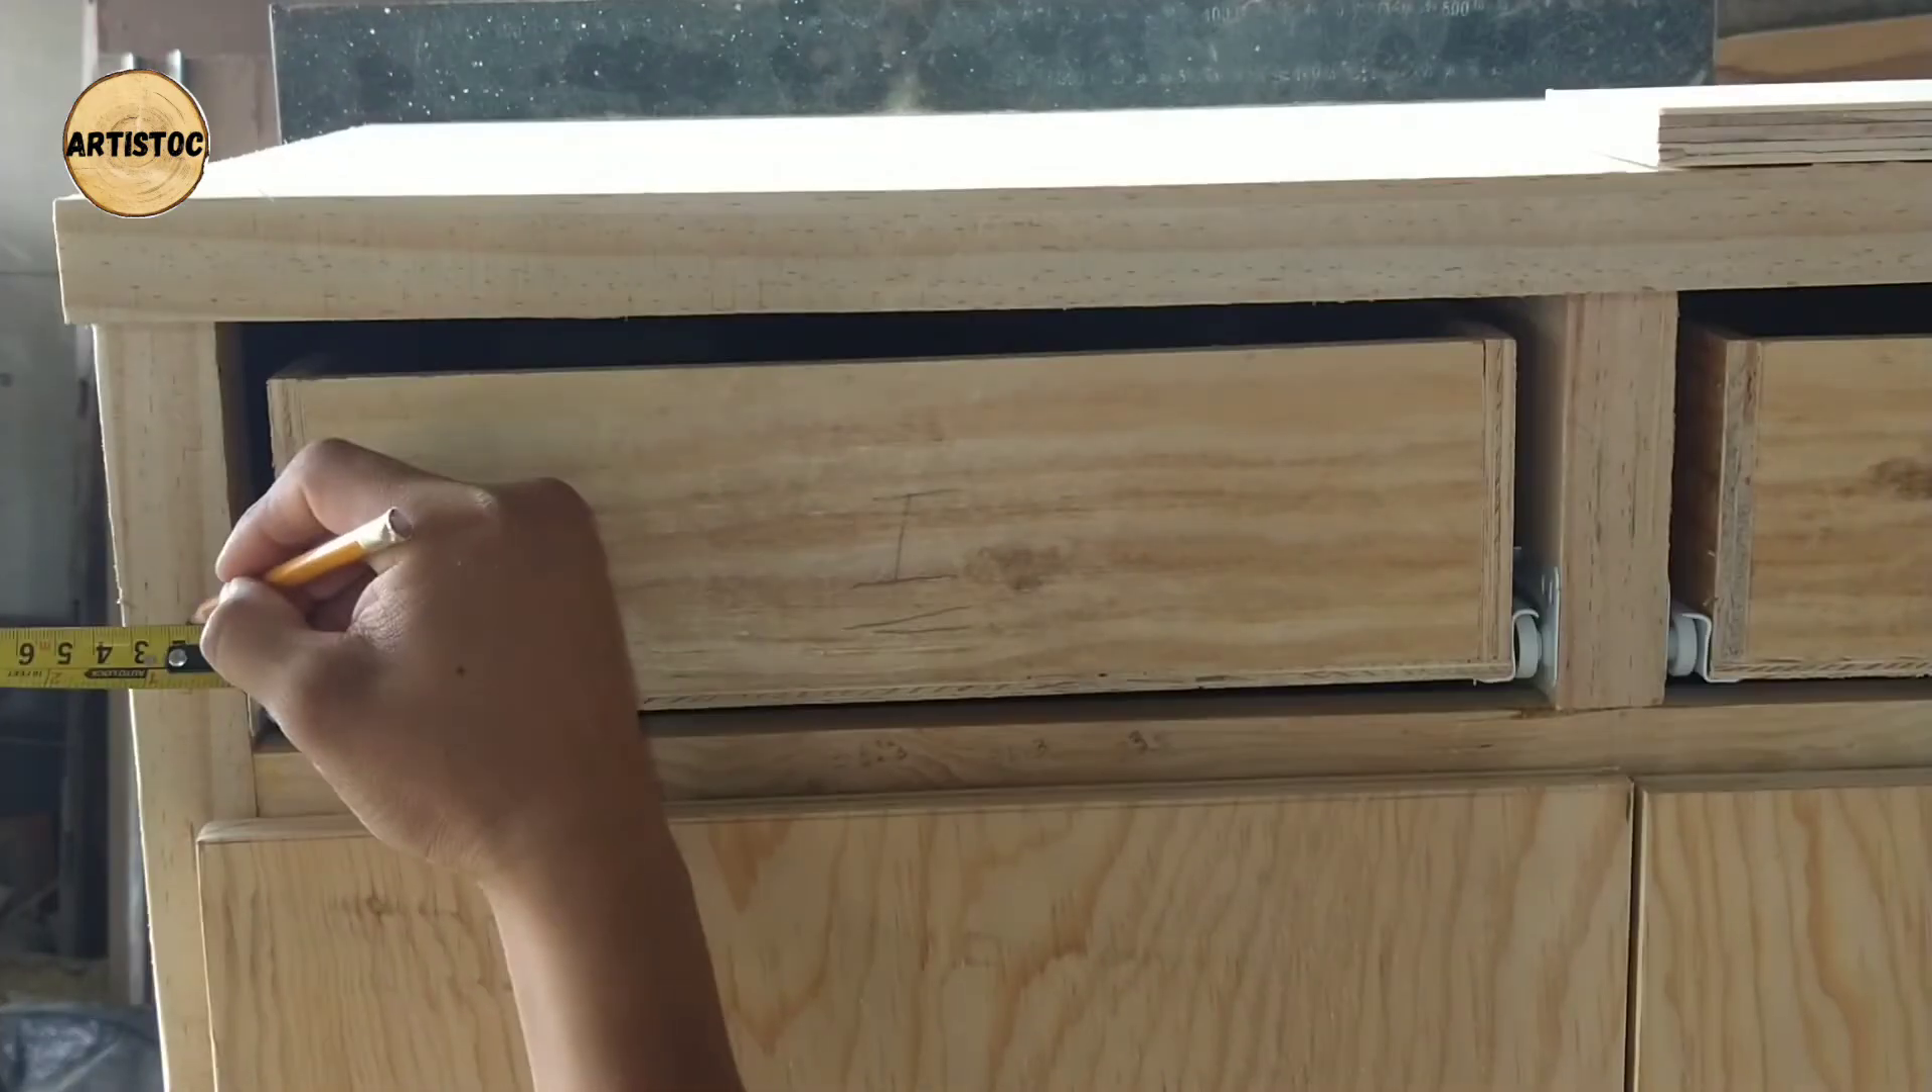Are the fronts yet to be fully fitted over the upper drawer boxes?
Yes.